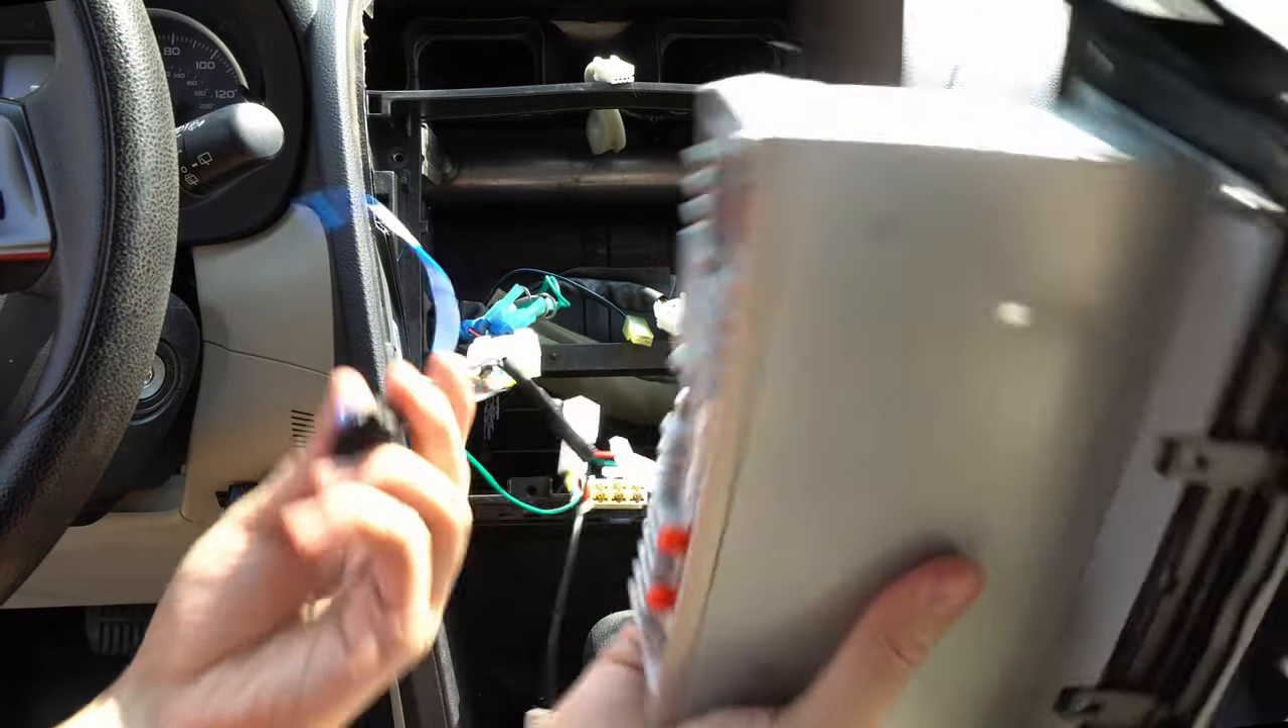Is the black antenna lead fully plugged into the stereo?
No.